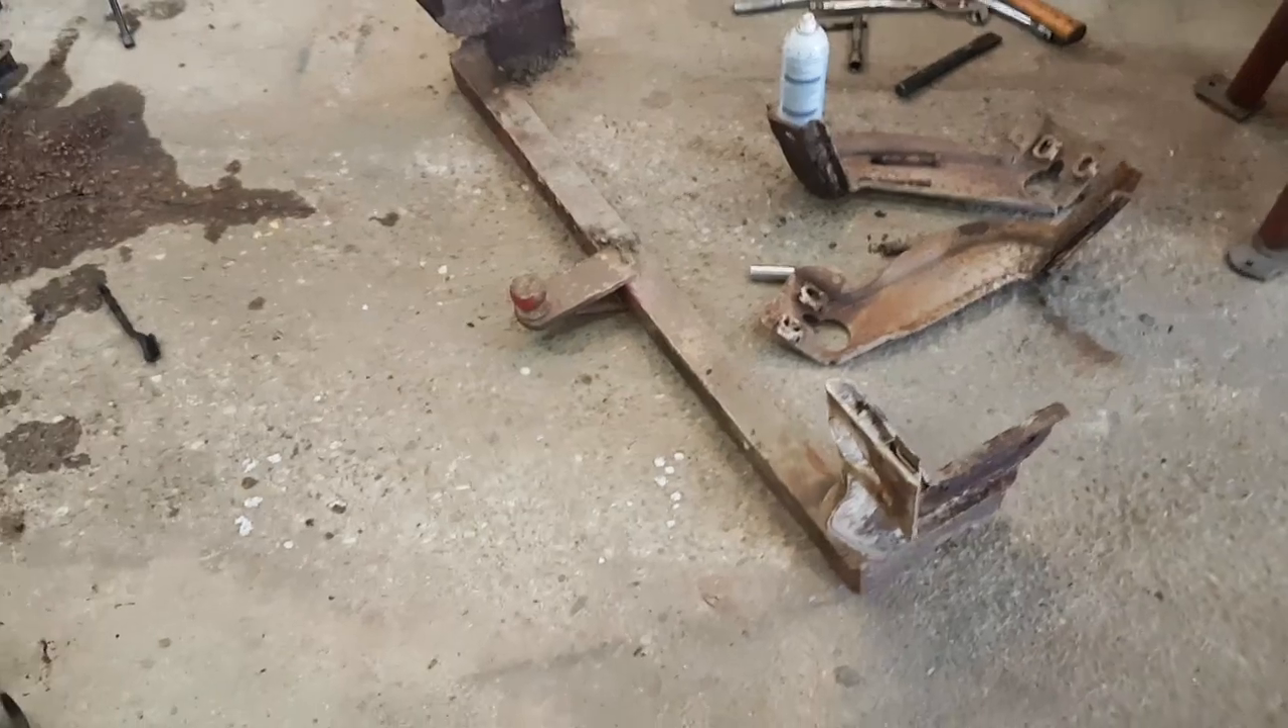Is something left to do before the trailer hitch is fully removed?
No.